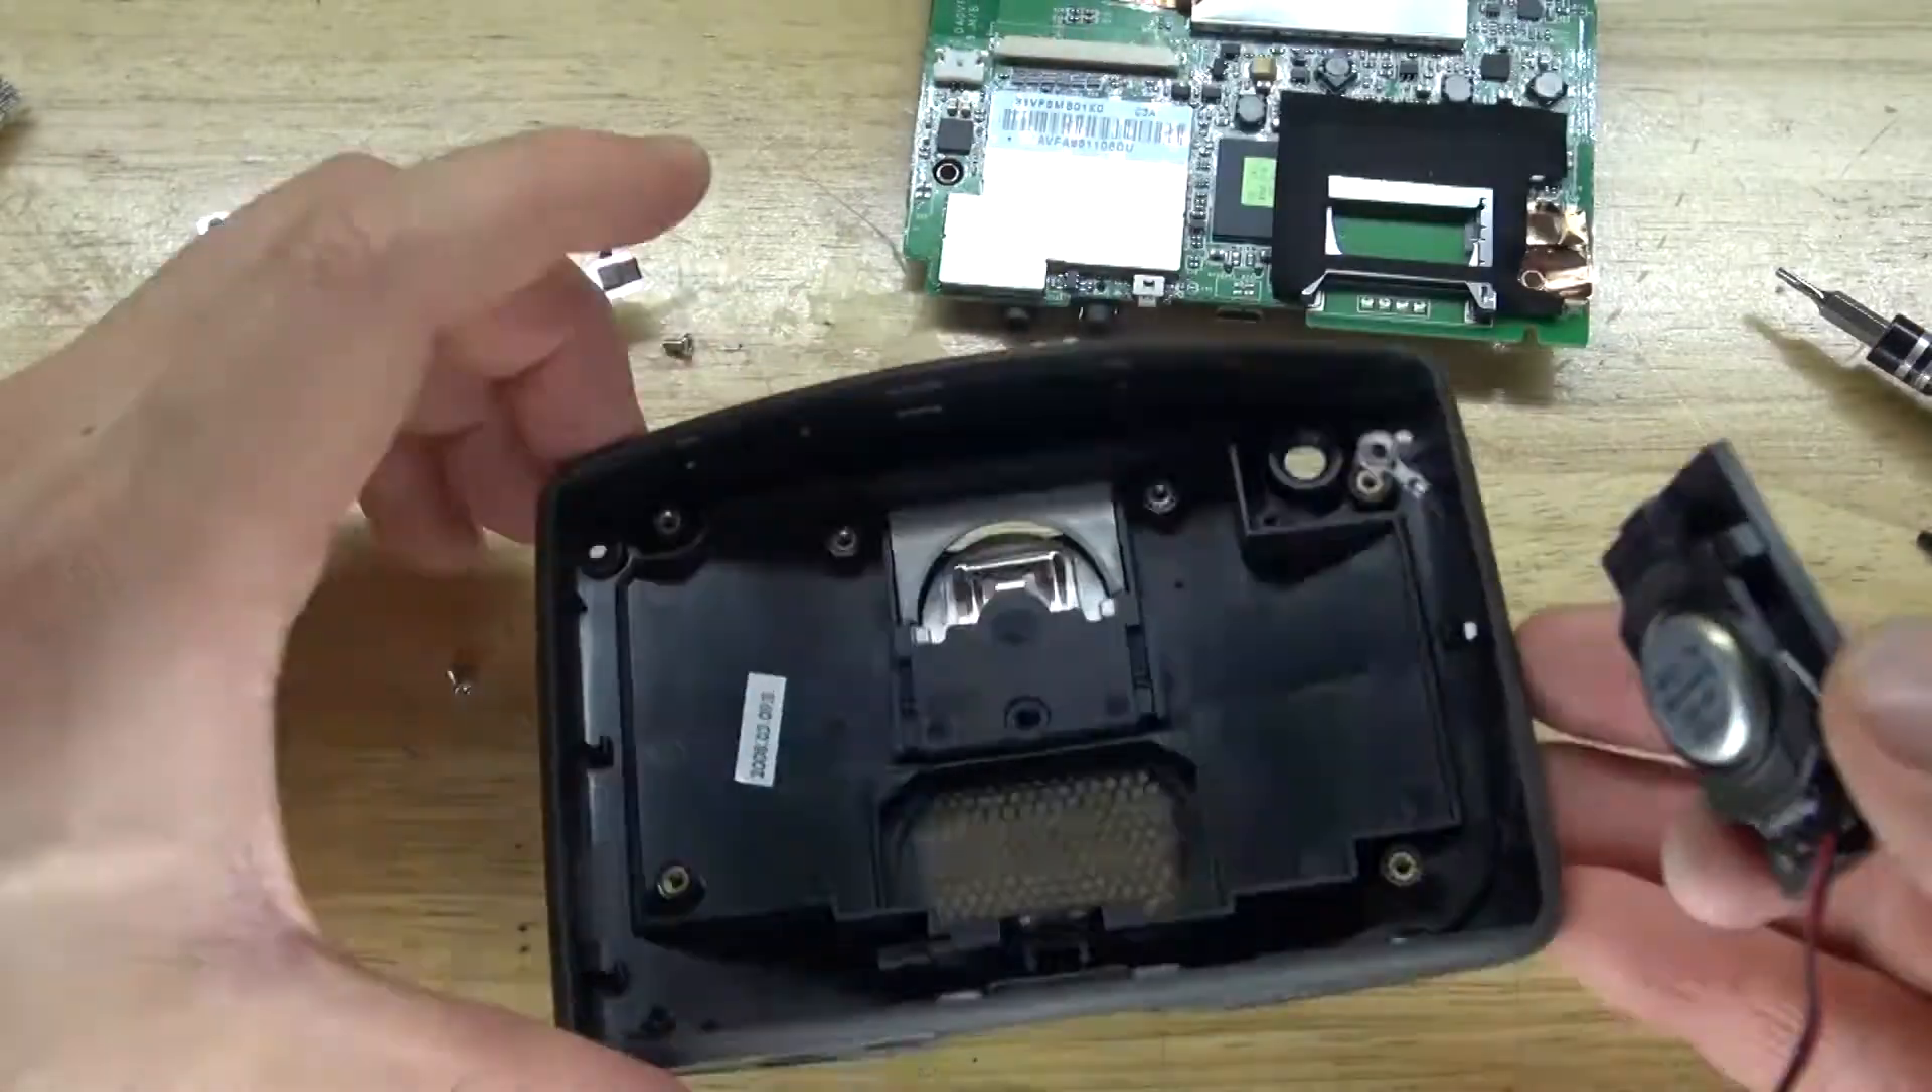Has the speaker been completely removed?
Yes.